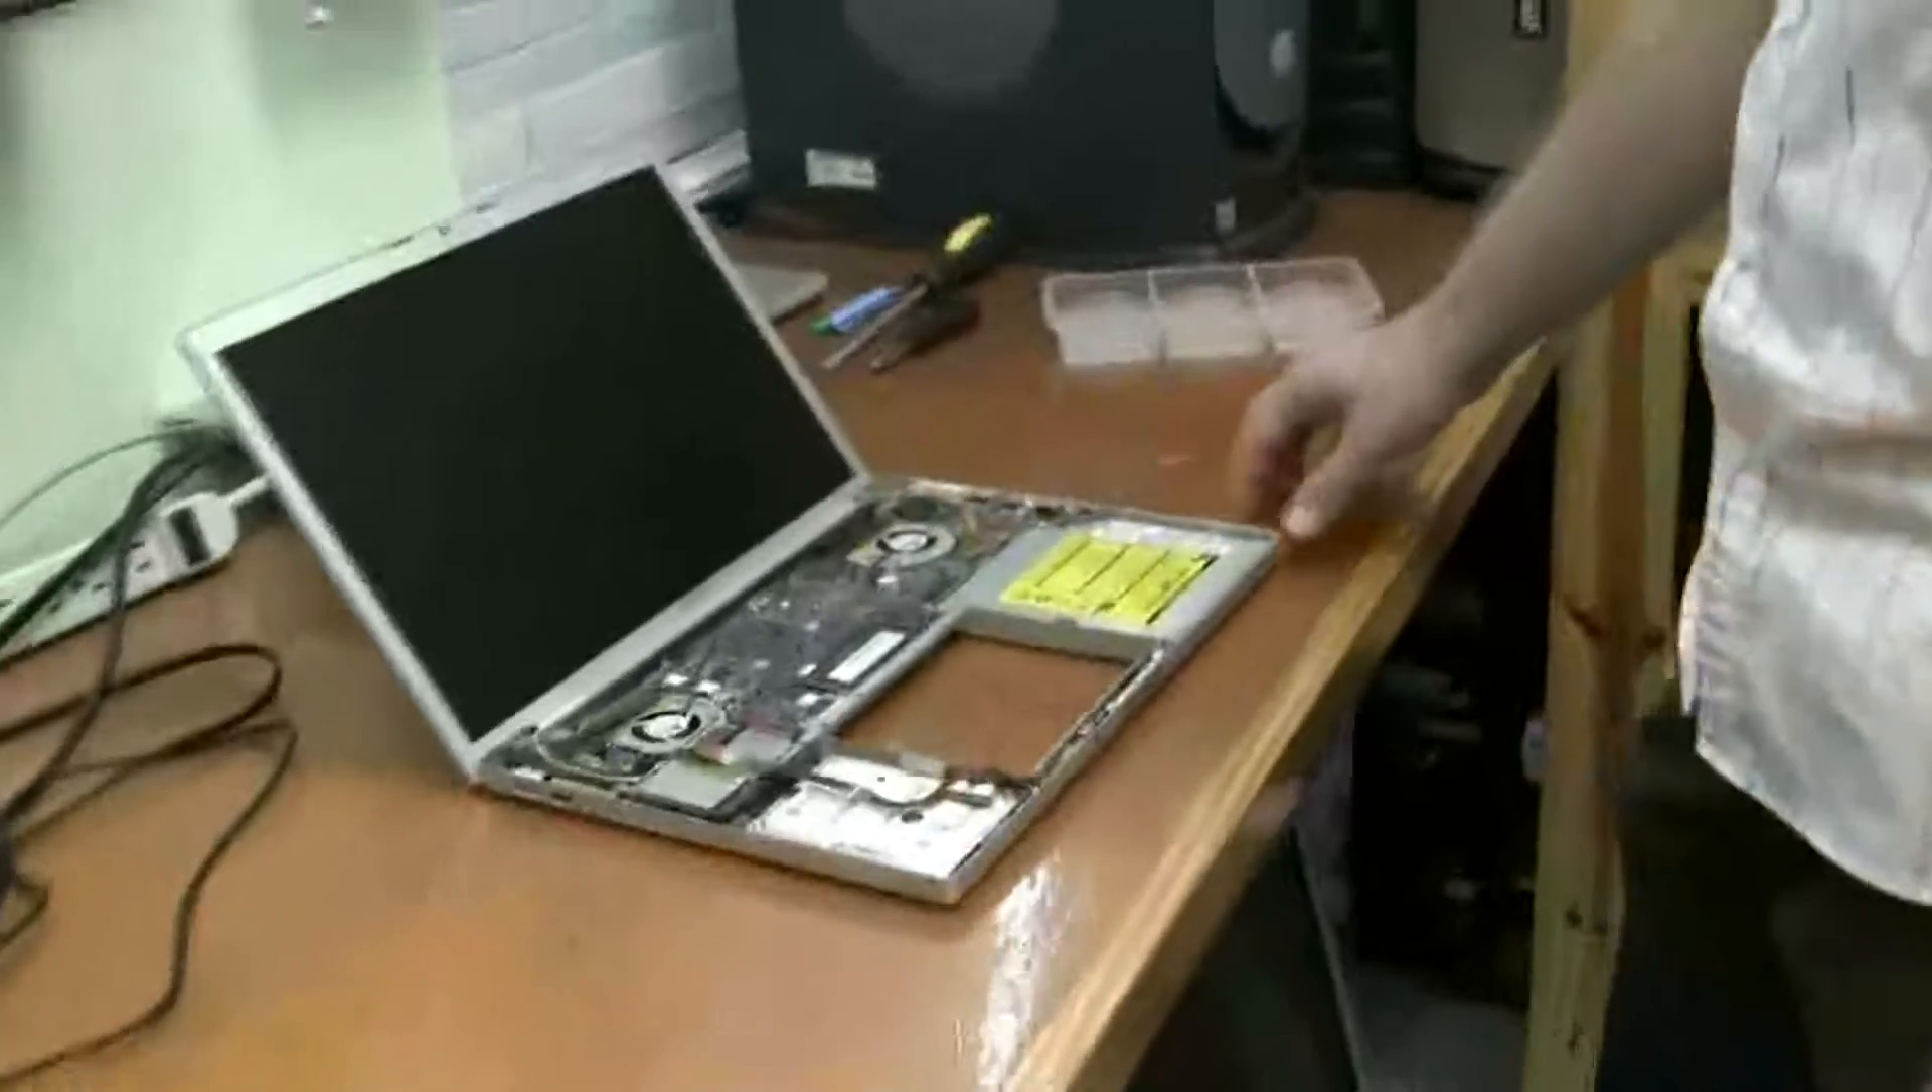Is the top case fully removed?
Yes.